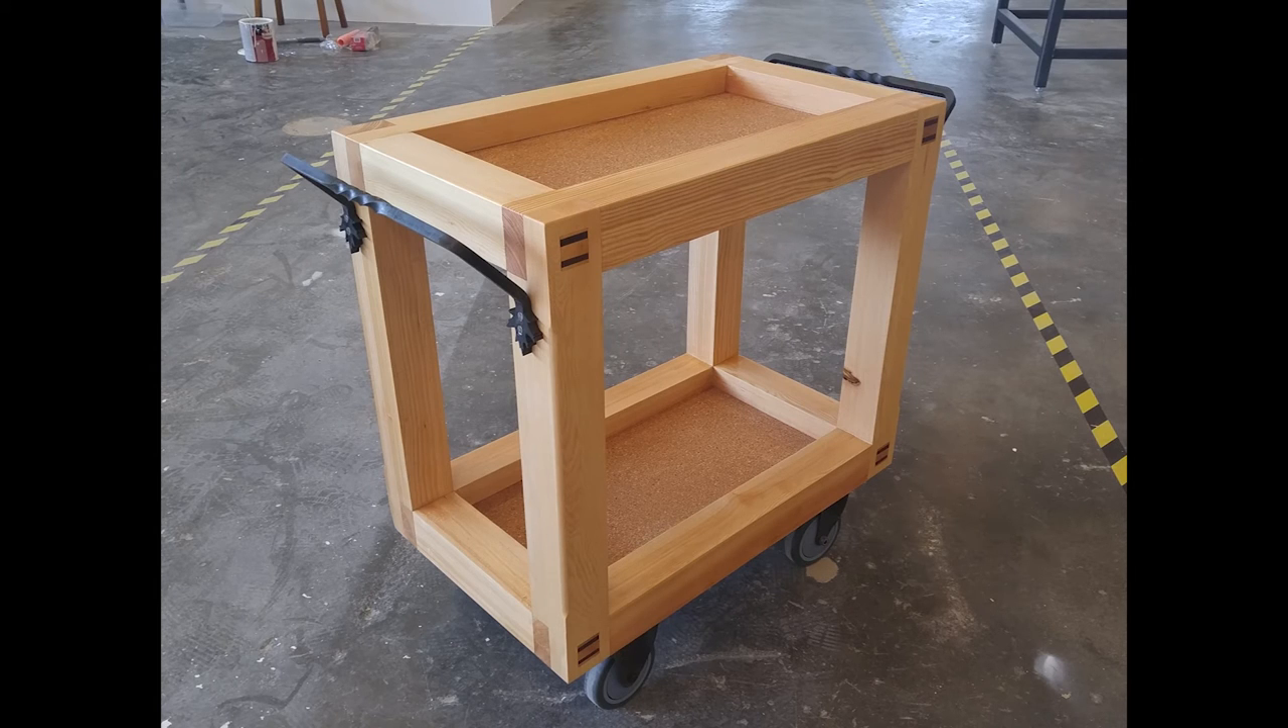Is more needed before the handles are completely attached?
No.